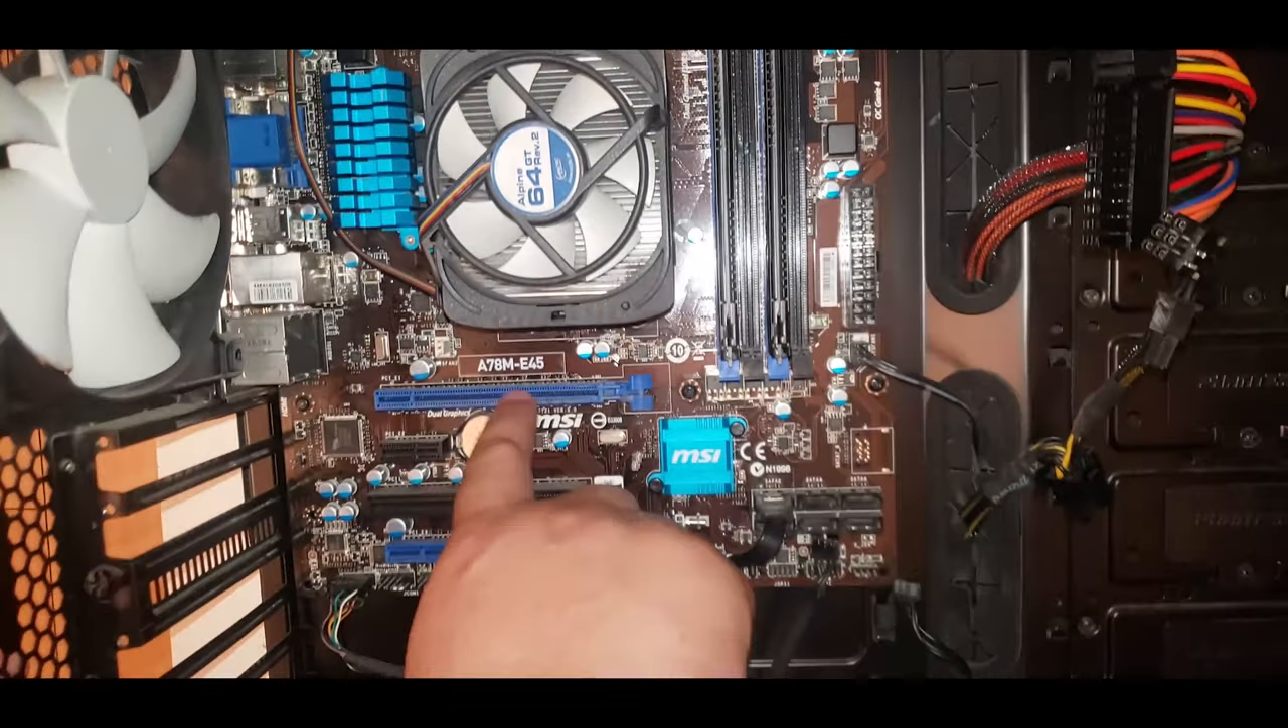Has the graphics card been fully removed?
Yes.